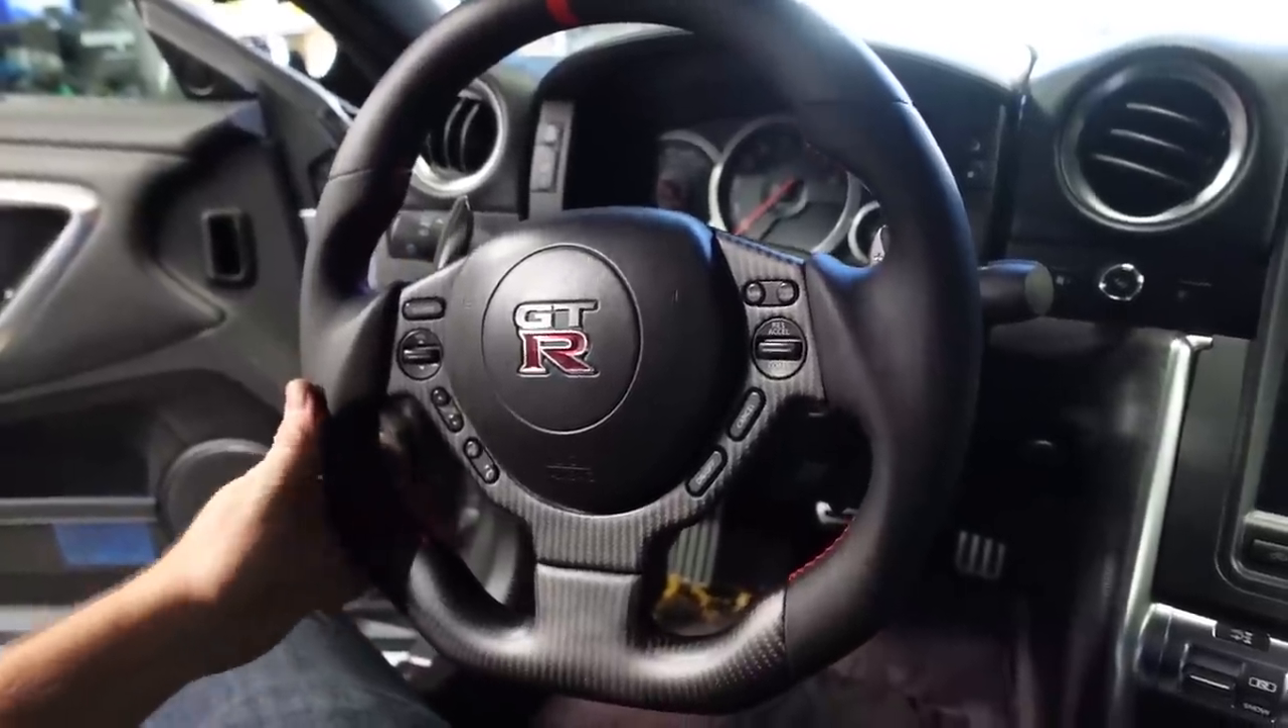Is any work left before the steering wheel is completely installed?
No.